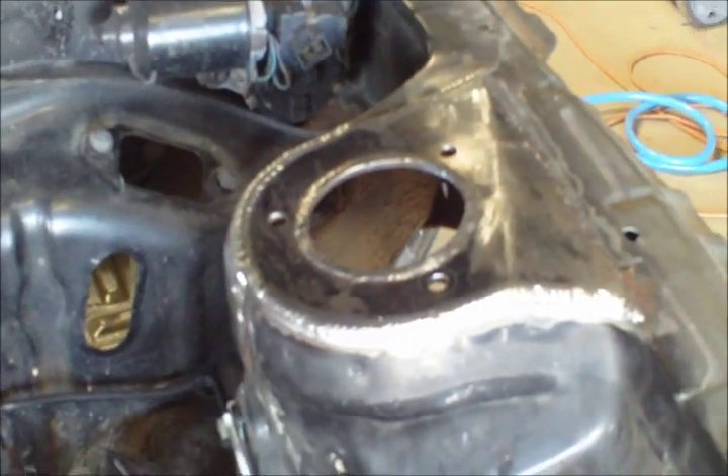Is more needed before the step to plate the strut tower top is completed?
No.